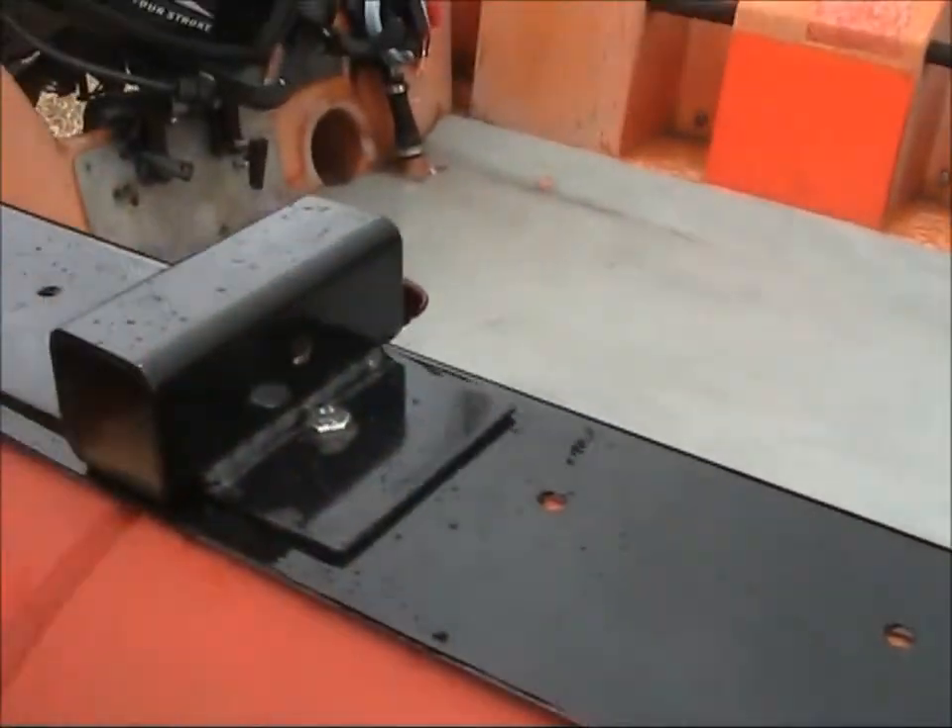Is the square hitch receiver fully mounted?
Yes.